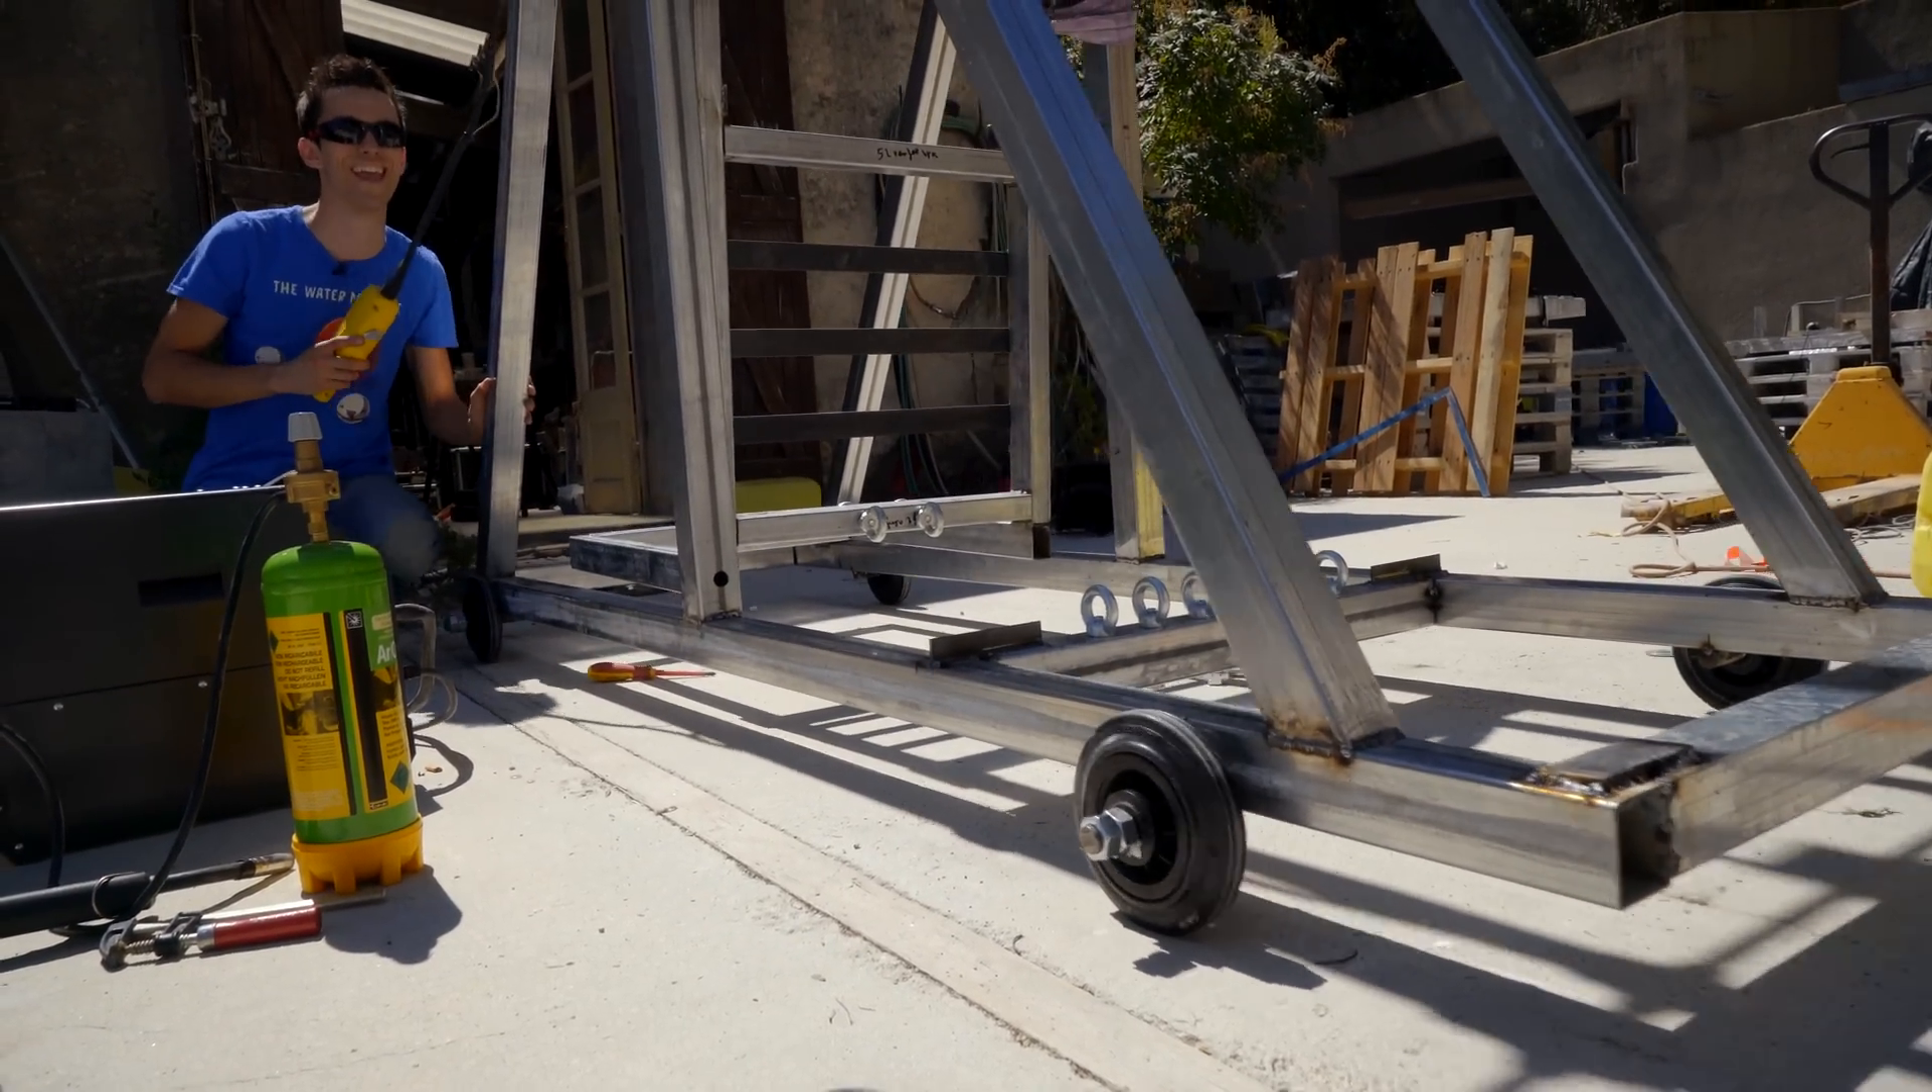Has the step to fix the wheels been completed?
Yes.